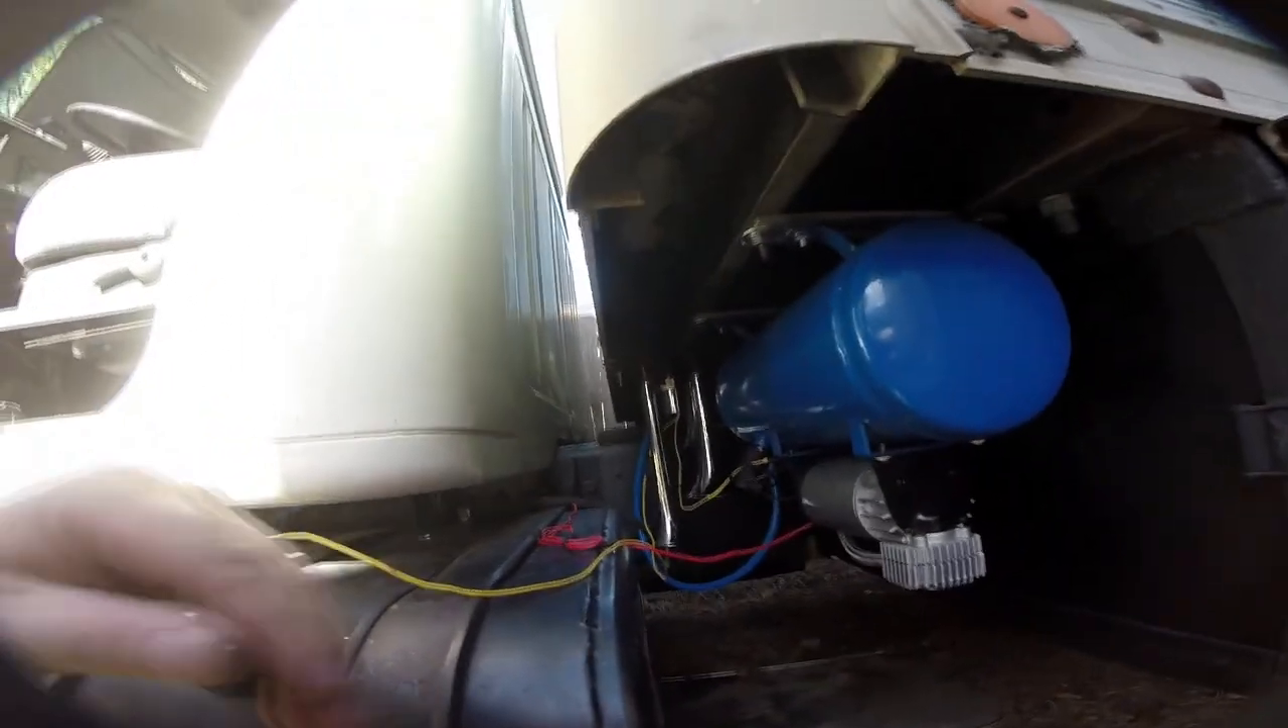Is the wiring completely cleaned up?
No.